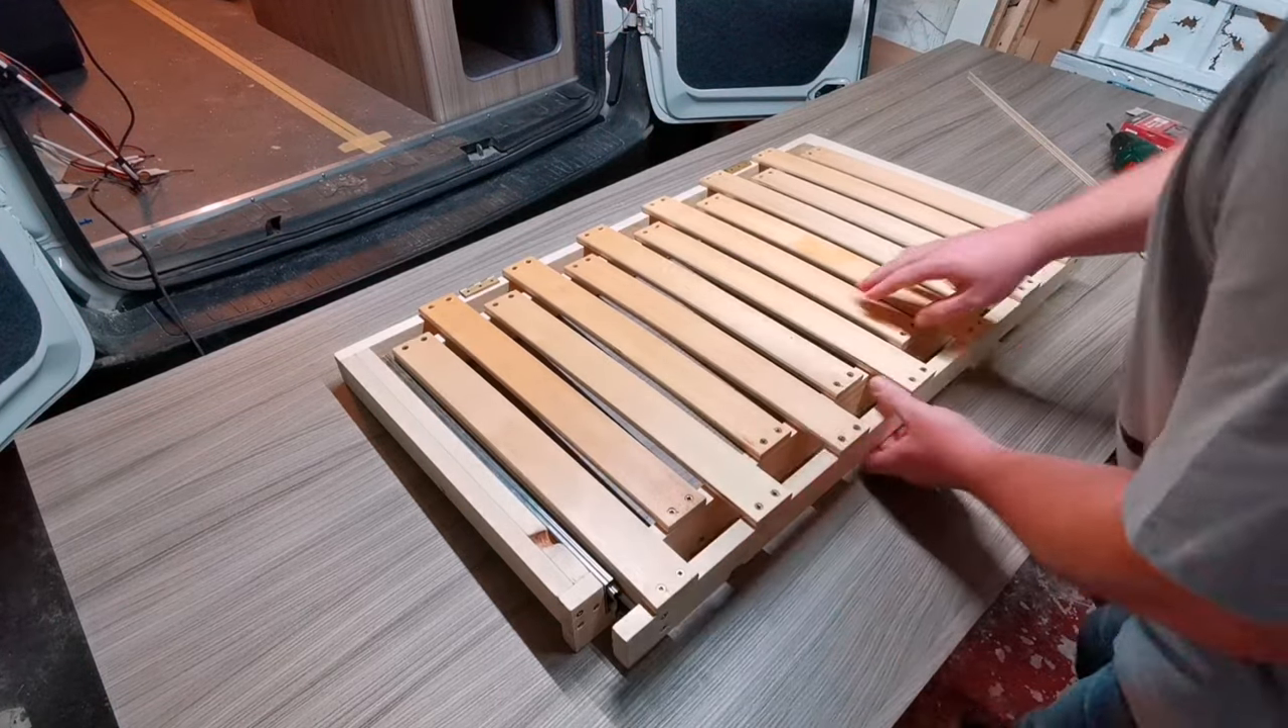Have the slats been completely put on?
Yes.